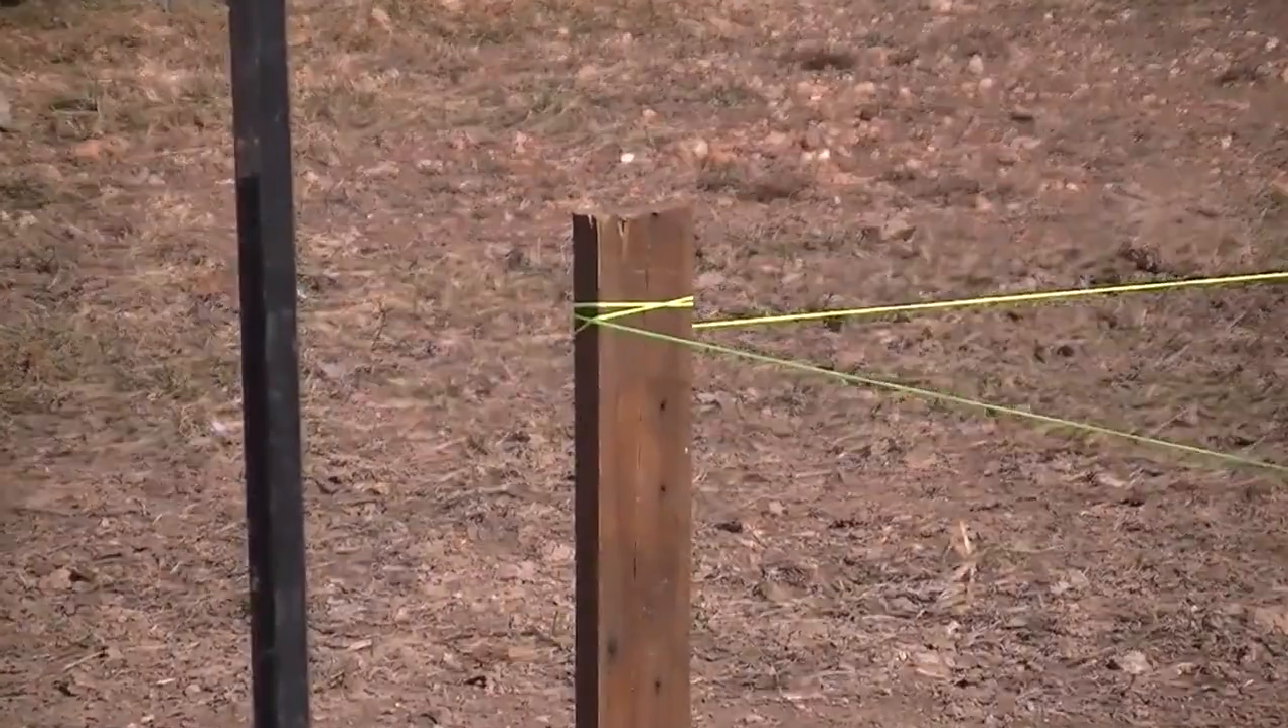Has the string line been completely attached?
Yes.